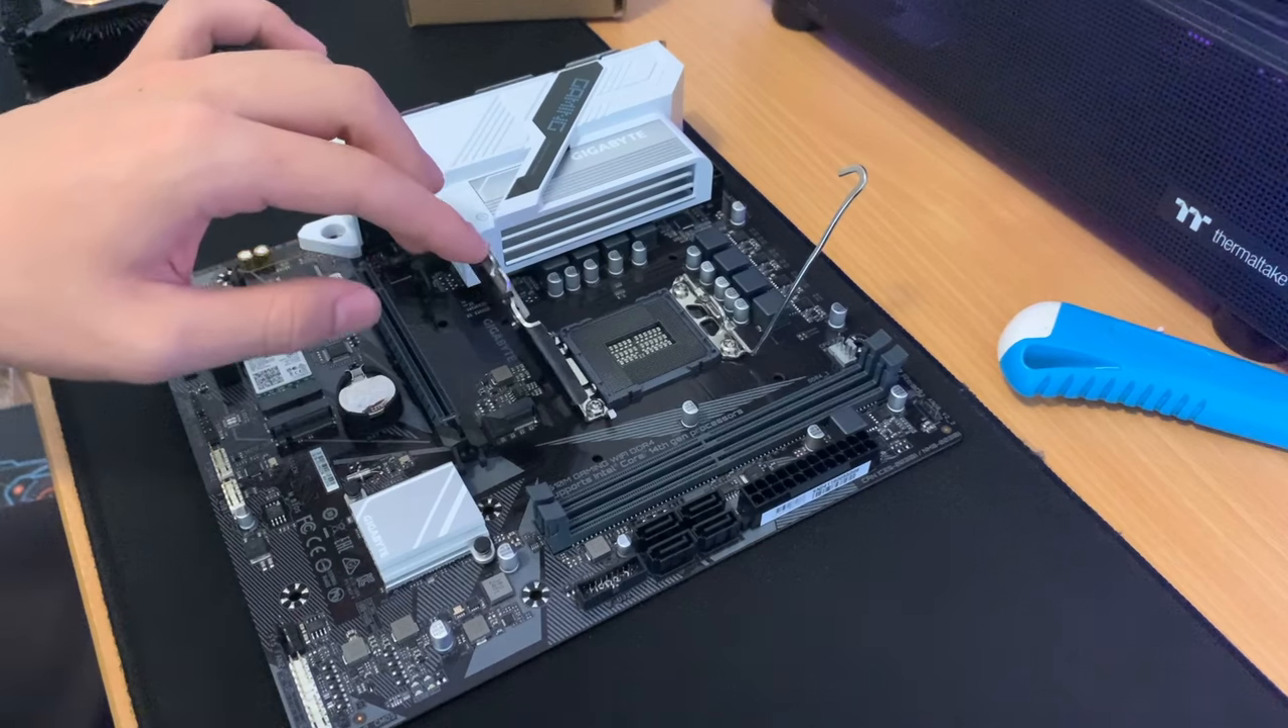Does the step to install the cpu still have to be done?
Yes.